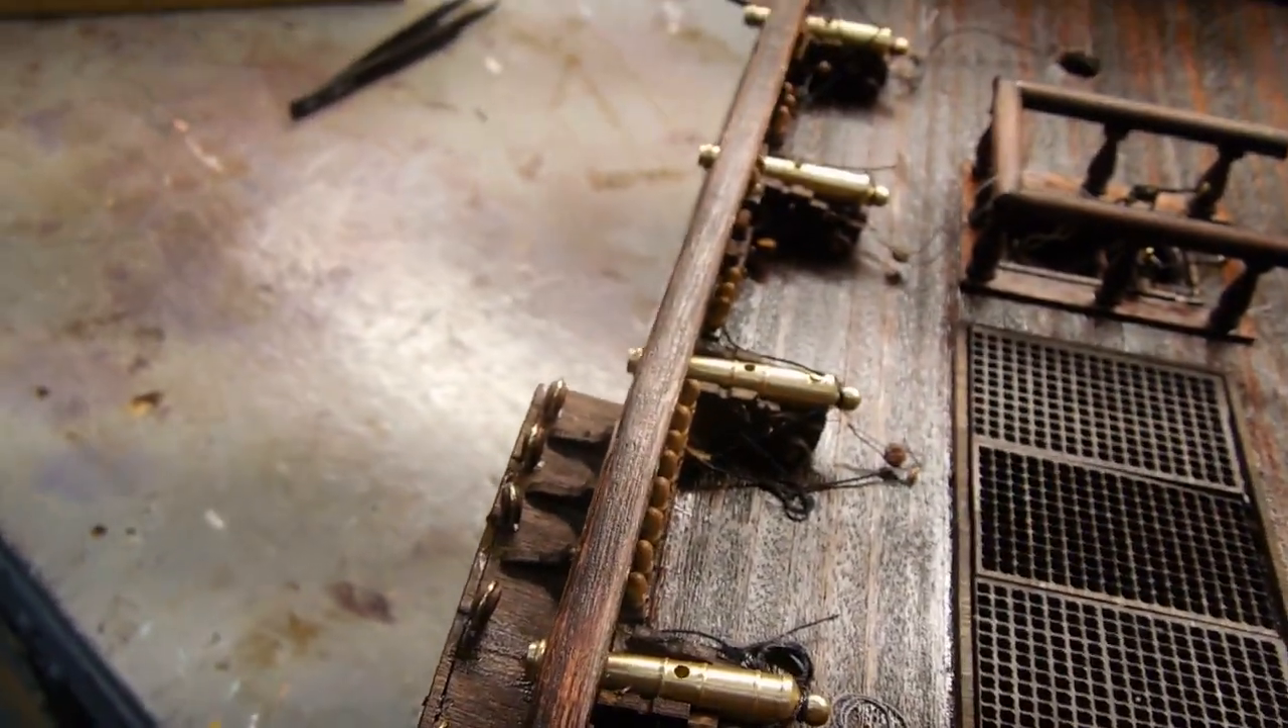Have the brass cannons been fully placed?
Yes.